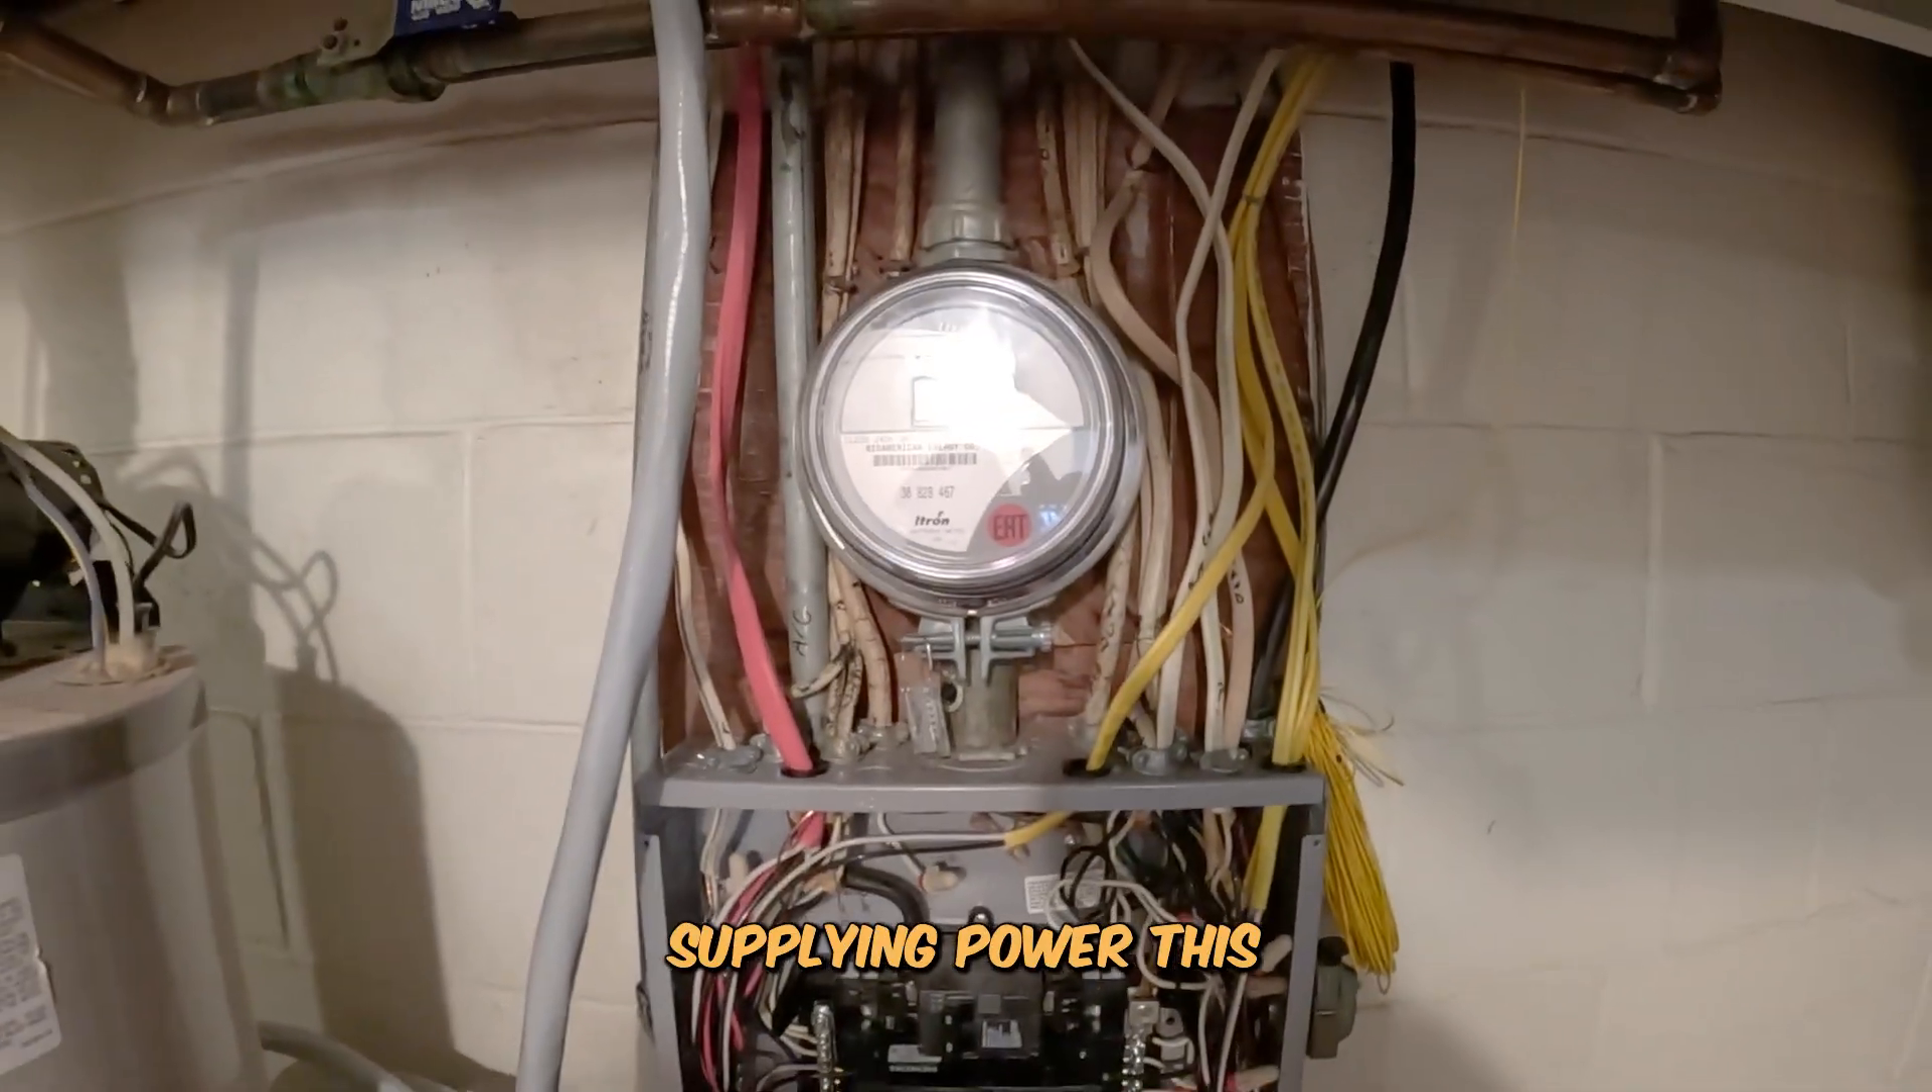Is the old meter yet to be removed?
Yes.